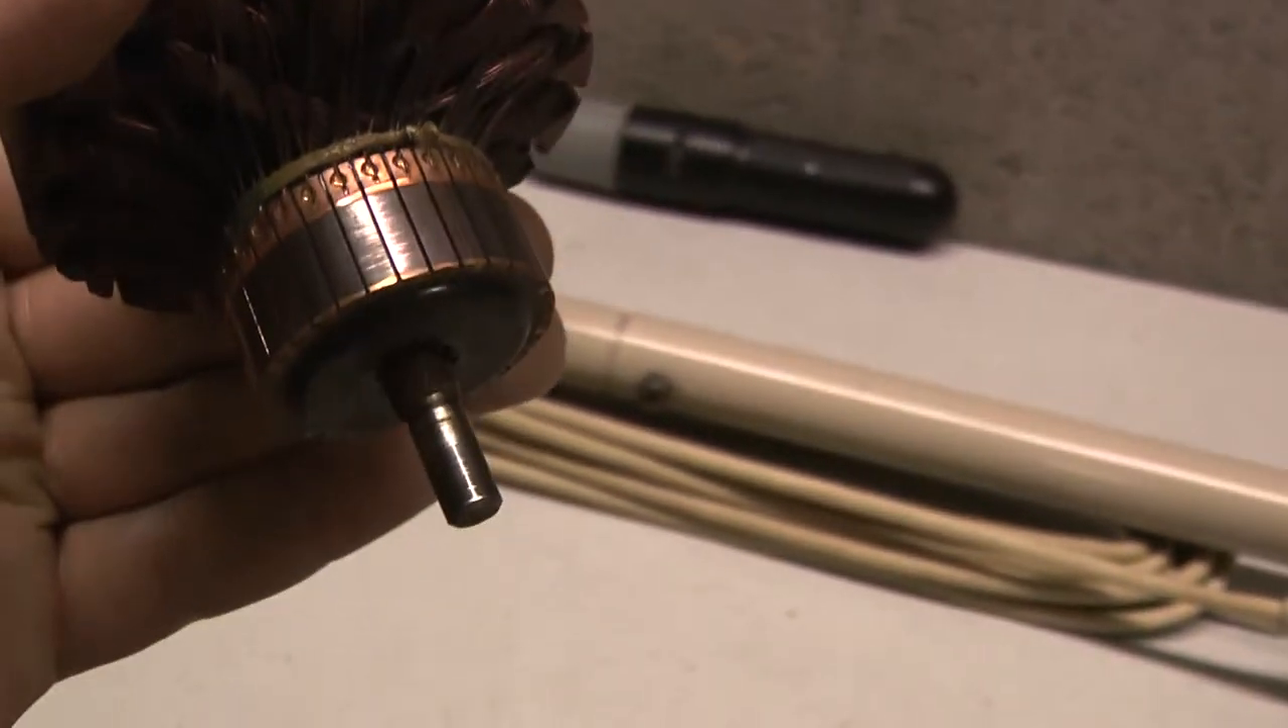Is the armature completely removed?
Yes.